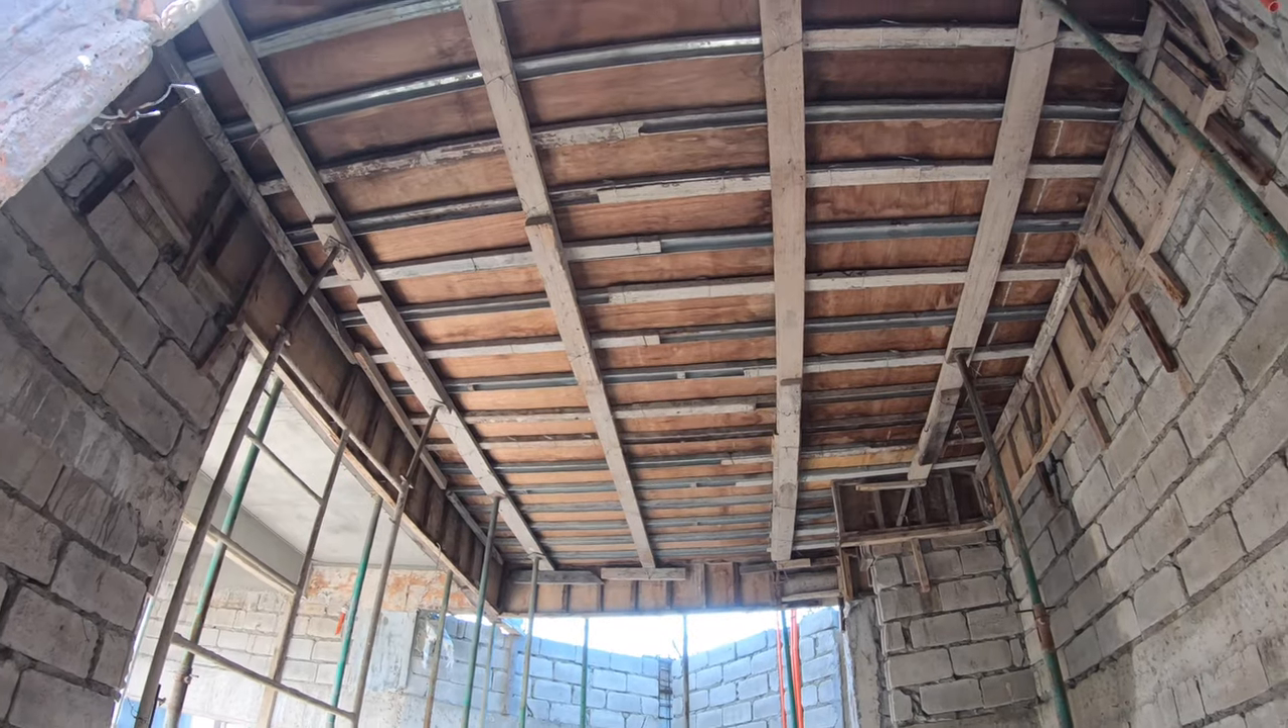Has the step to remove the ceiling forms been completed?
No.